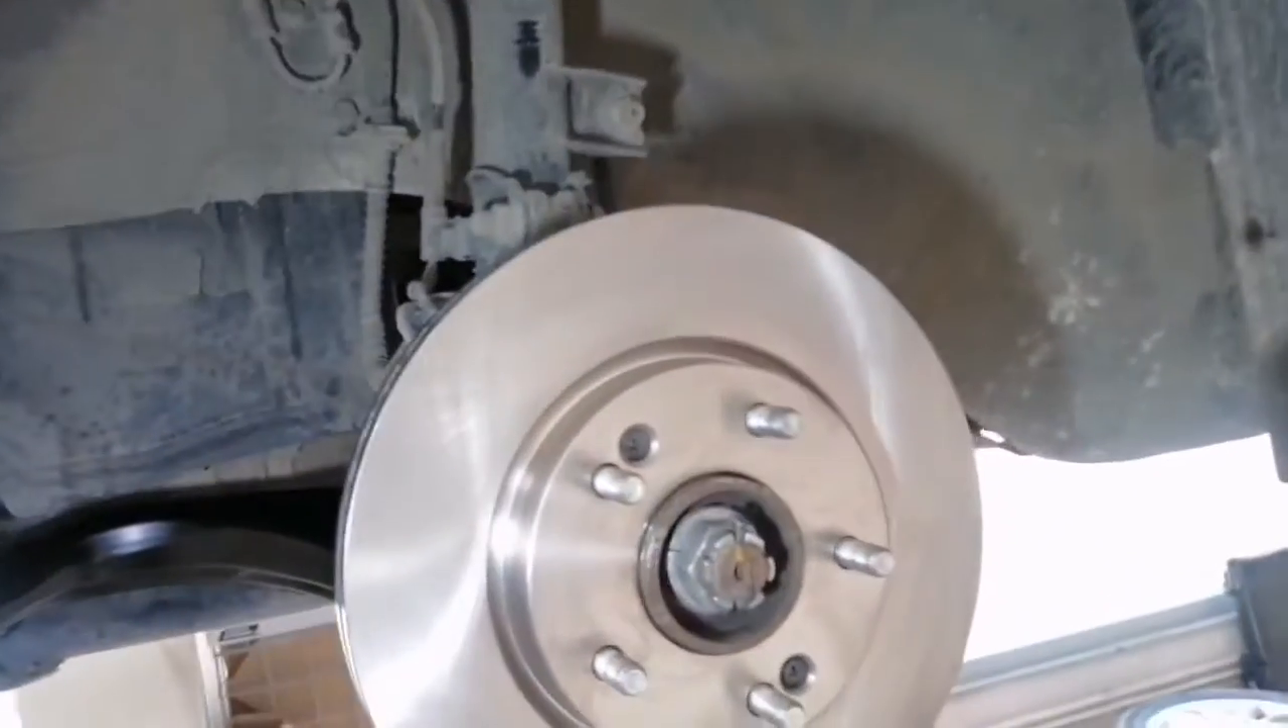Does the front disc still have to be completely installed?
No.